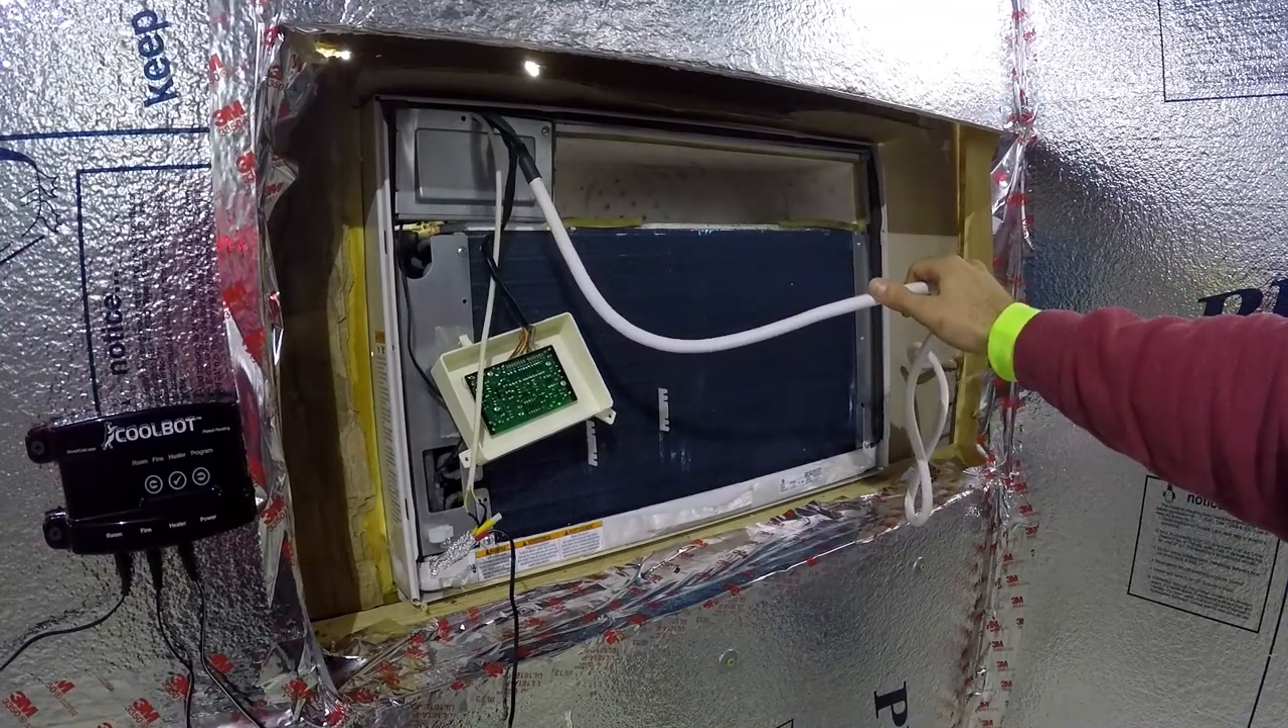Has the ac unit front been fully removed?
Yes.